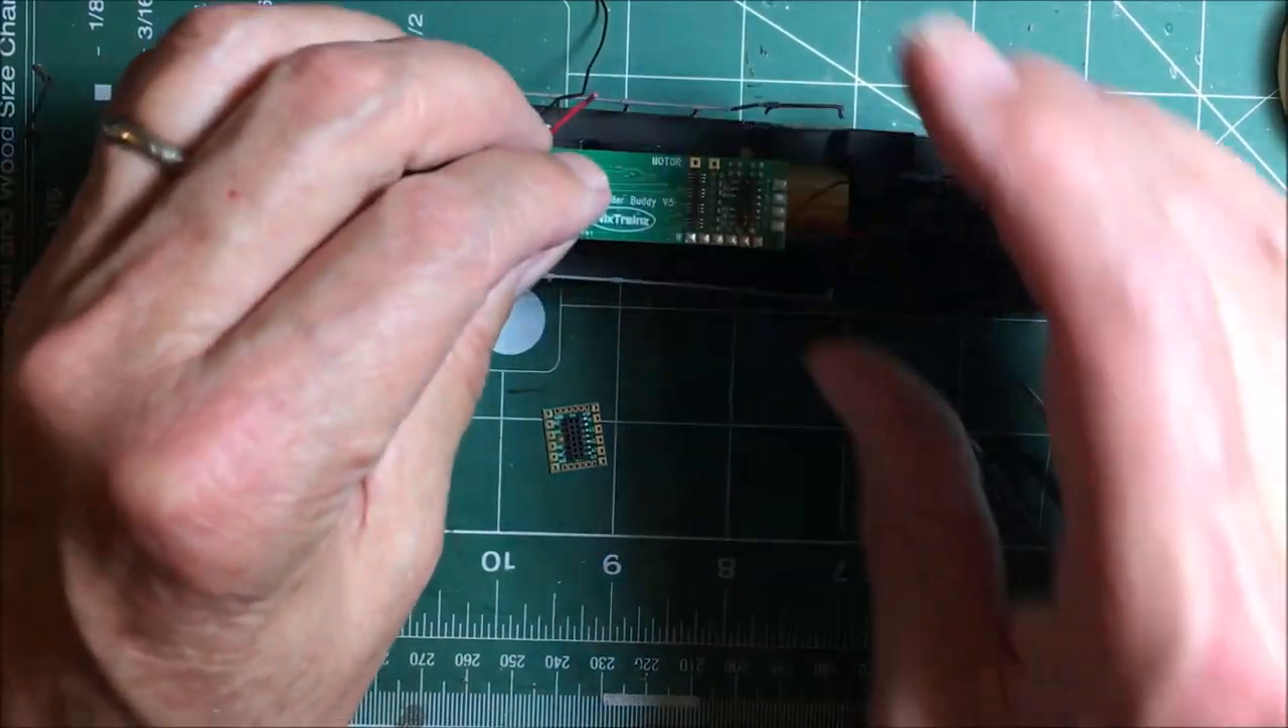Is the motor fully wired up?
No.